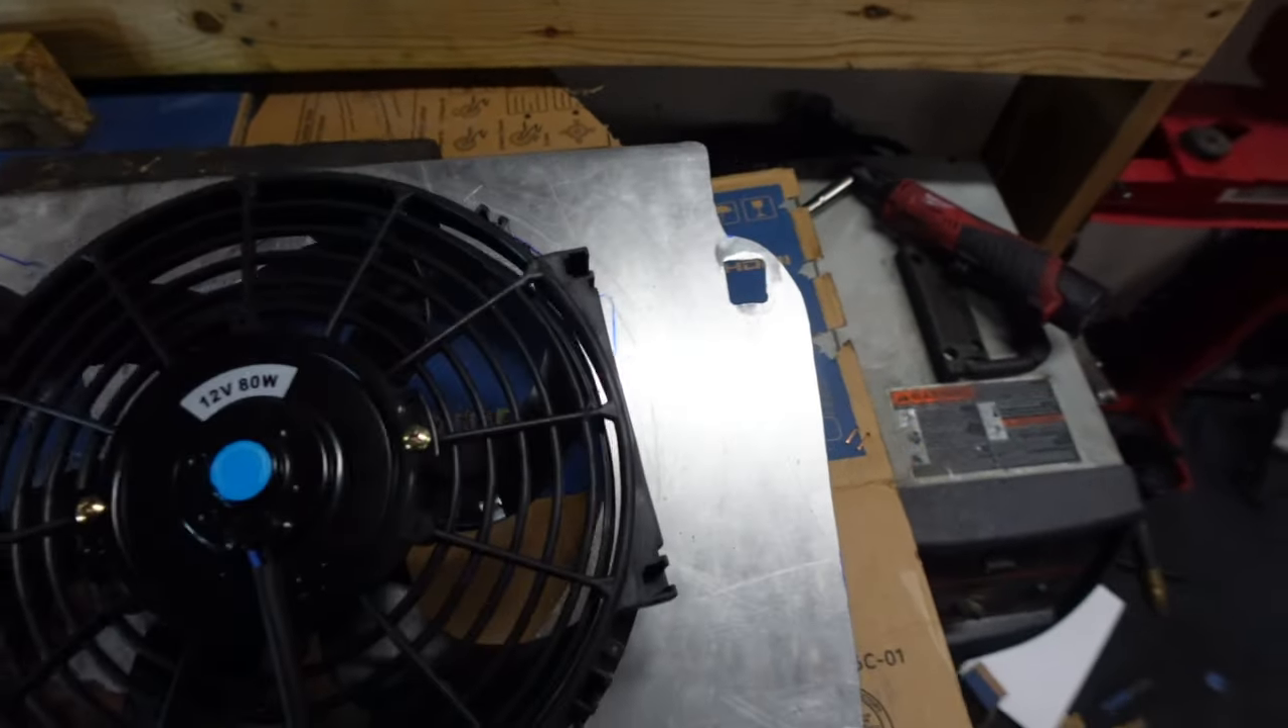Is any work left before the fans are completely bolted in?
Yes.